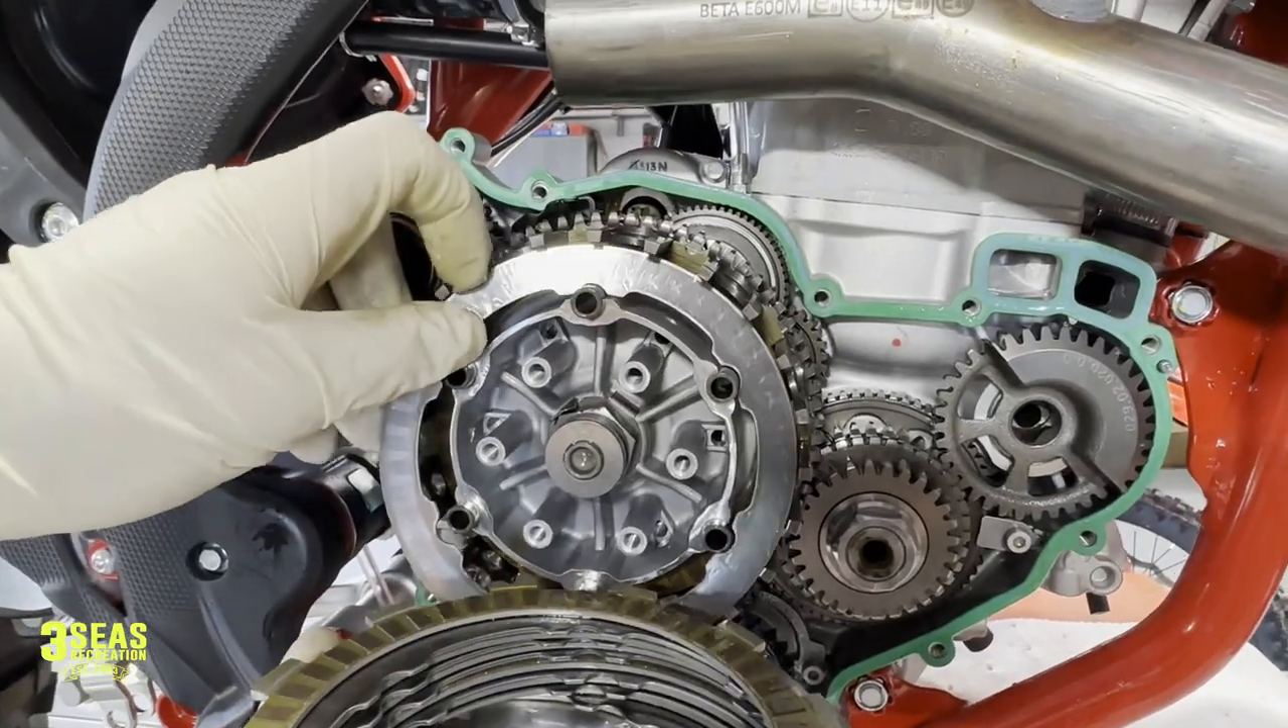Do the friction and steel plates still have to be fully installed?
Yes.